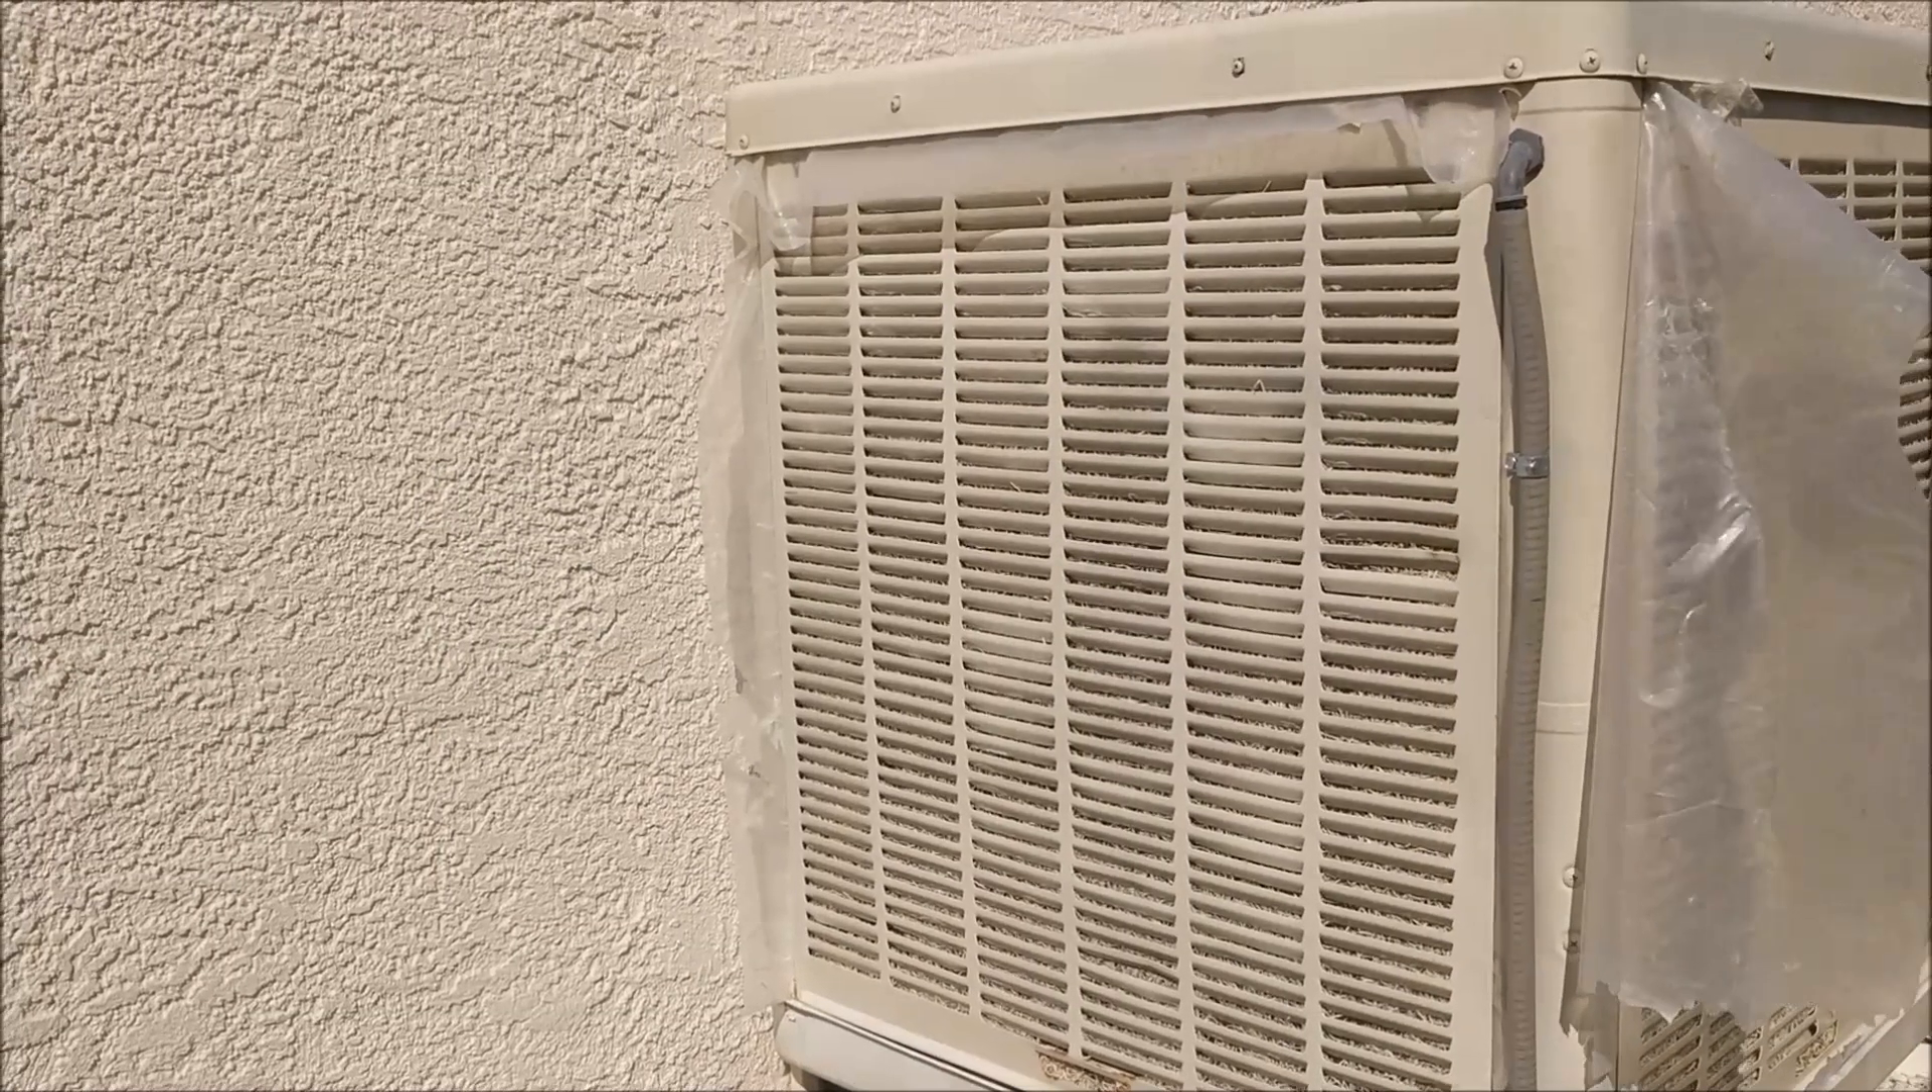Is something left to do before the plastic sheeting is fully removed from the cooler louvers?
Yes.